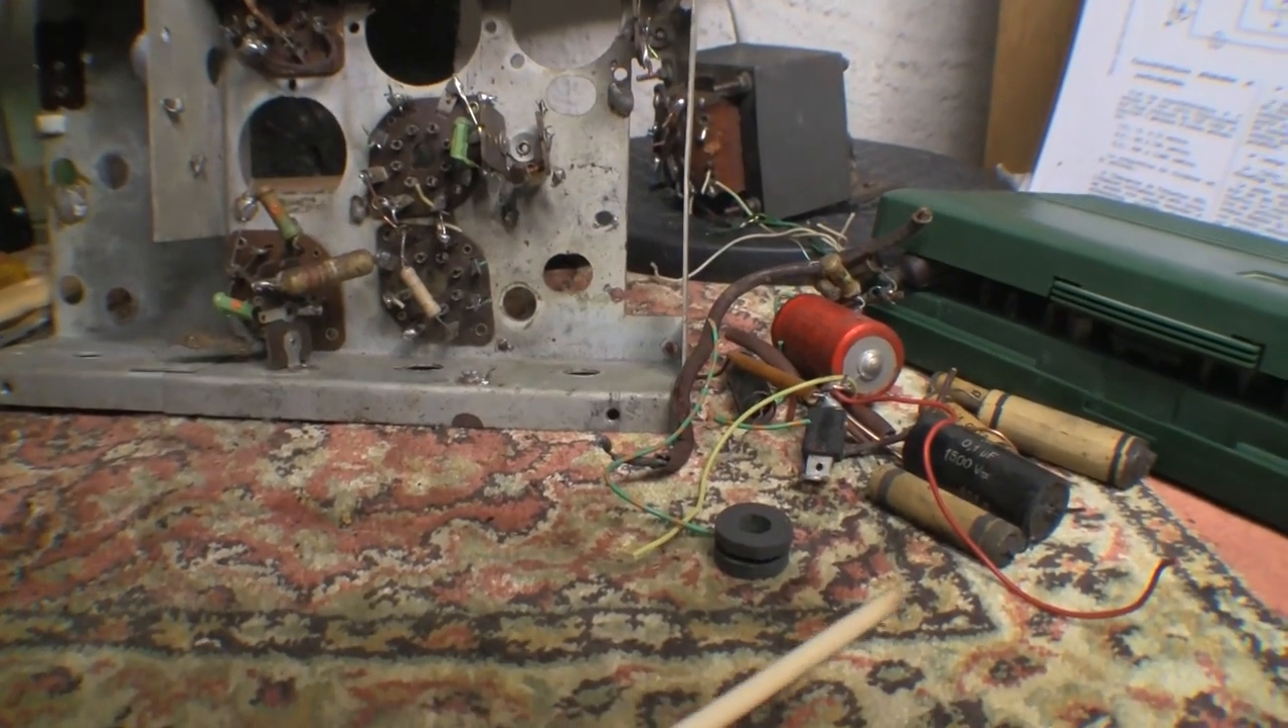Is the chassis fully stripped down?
No.